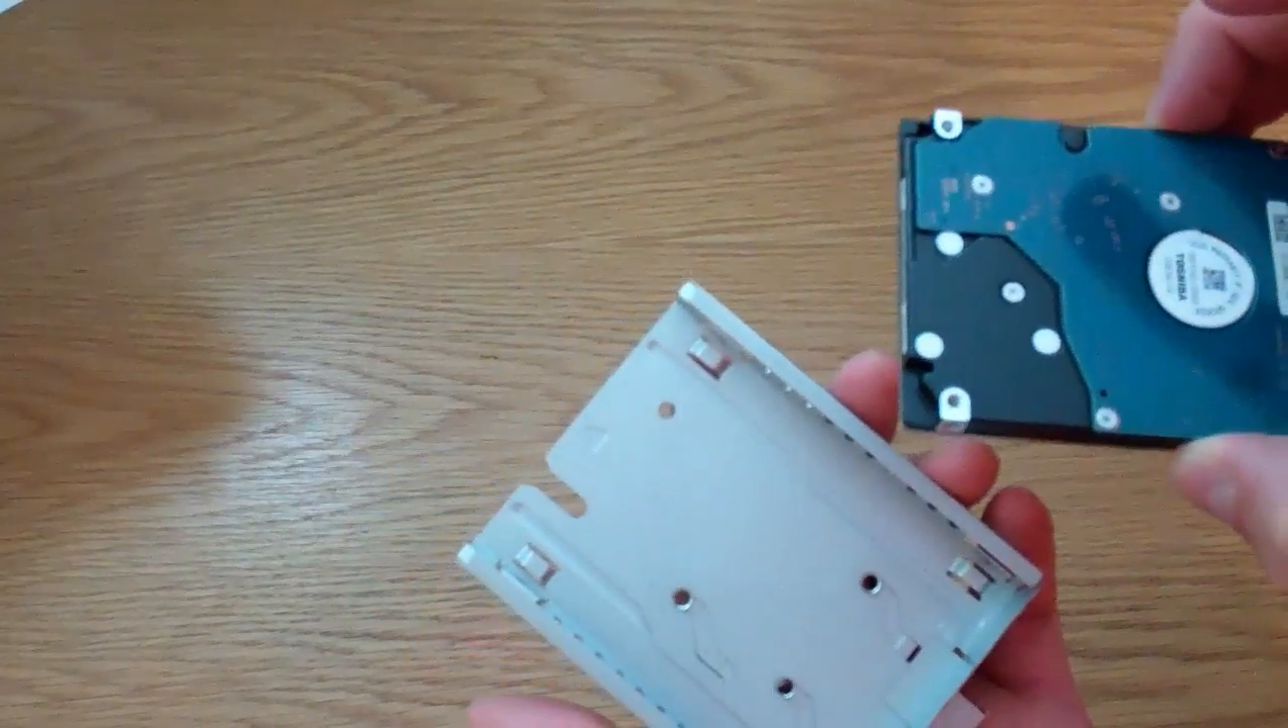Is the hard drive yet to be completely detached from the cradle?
No.